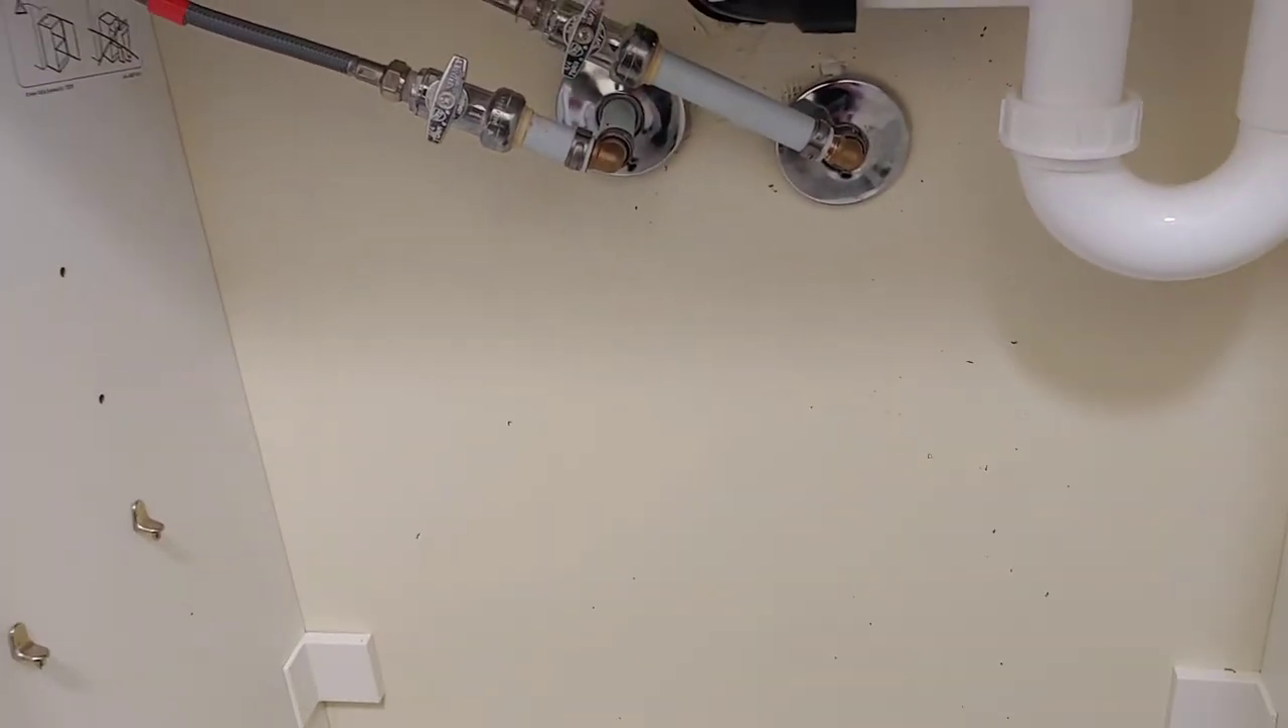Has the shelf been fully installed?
No.